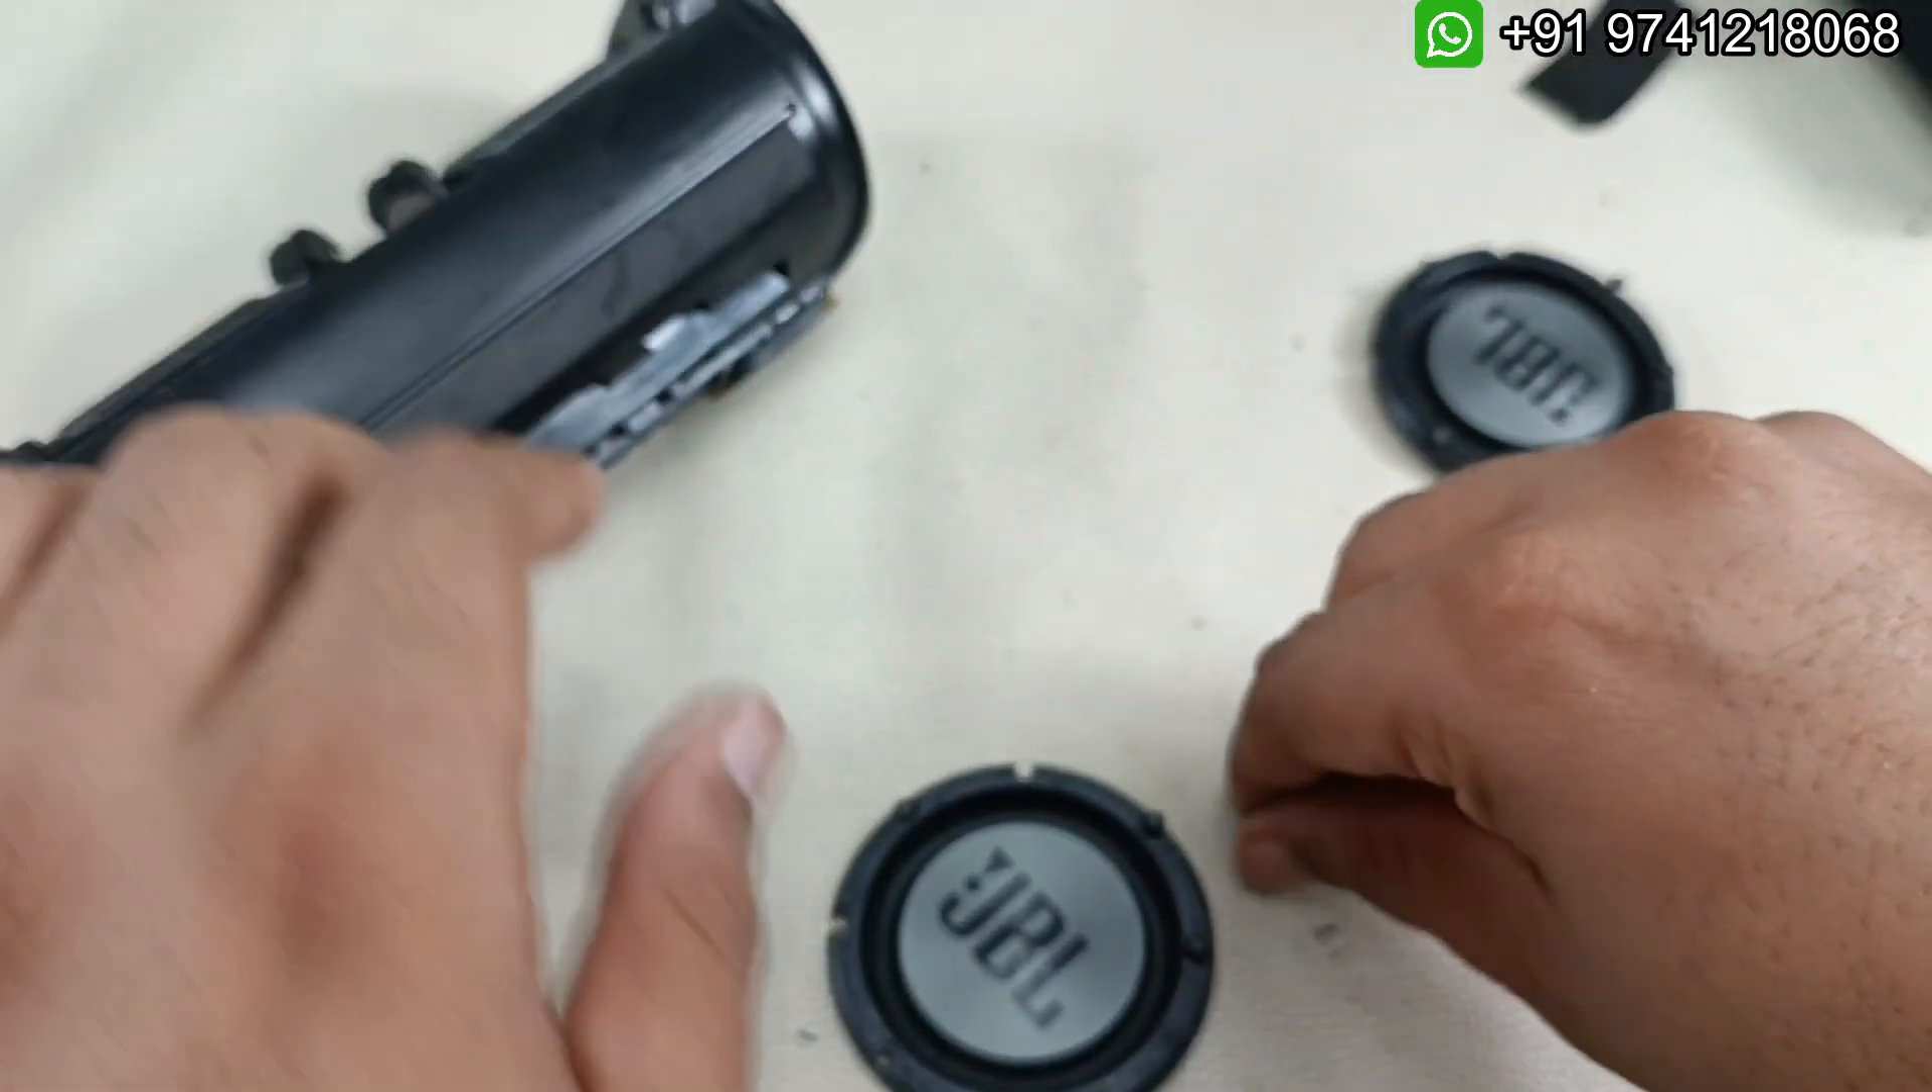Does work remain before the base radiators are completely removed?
No.